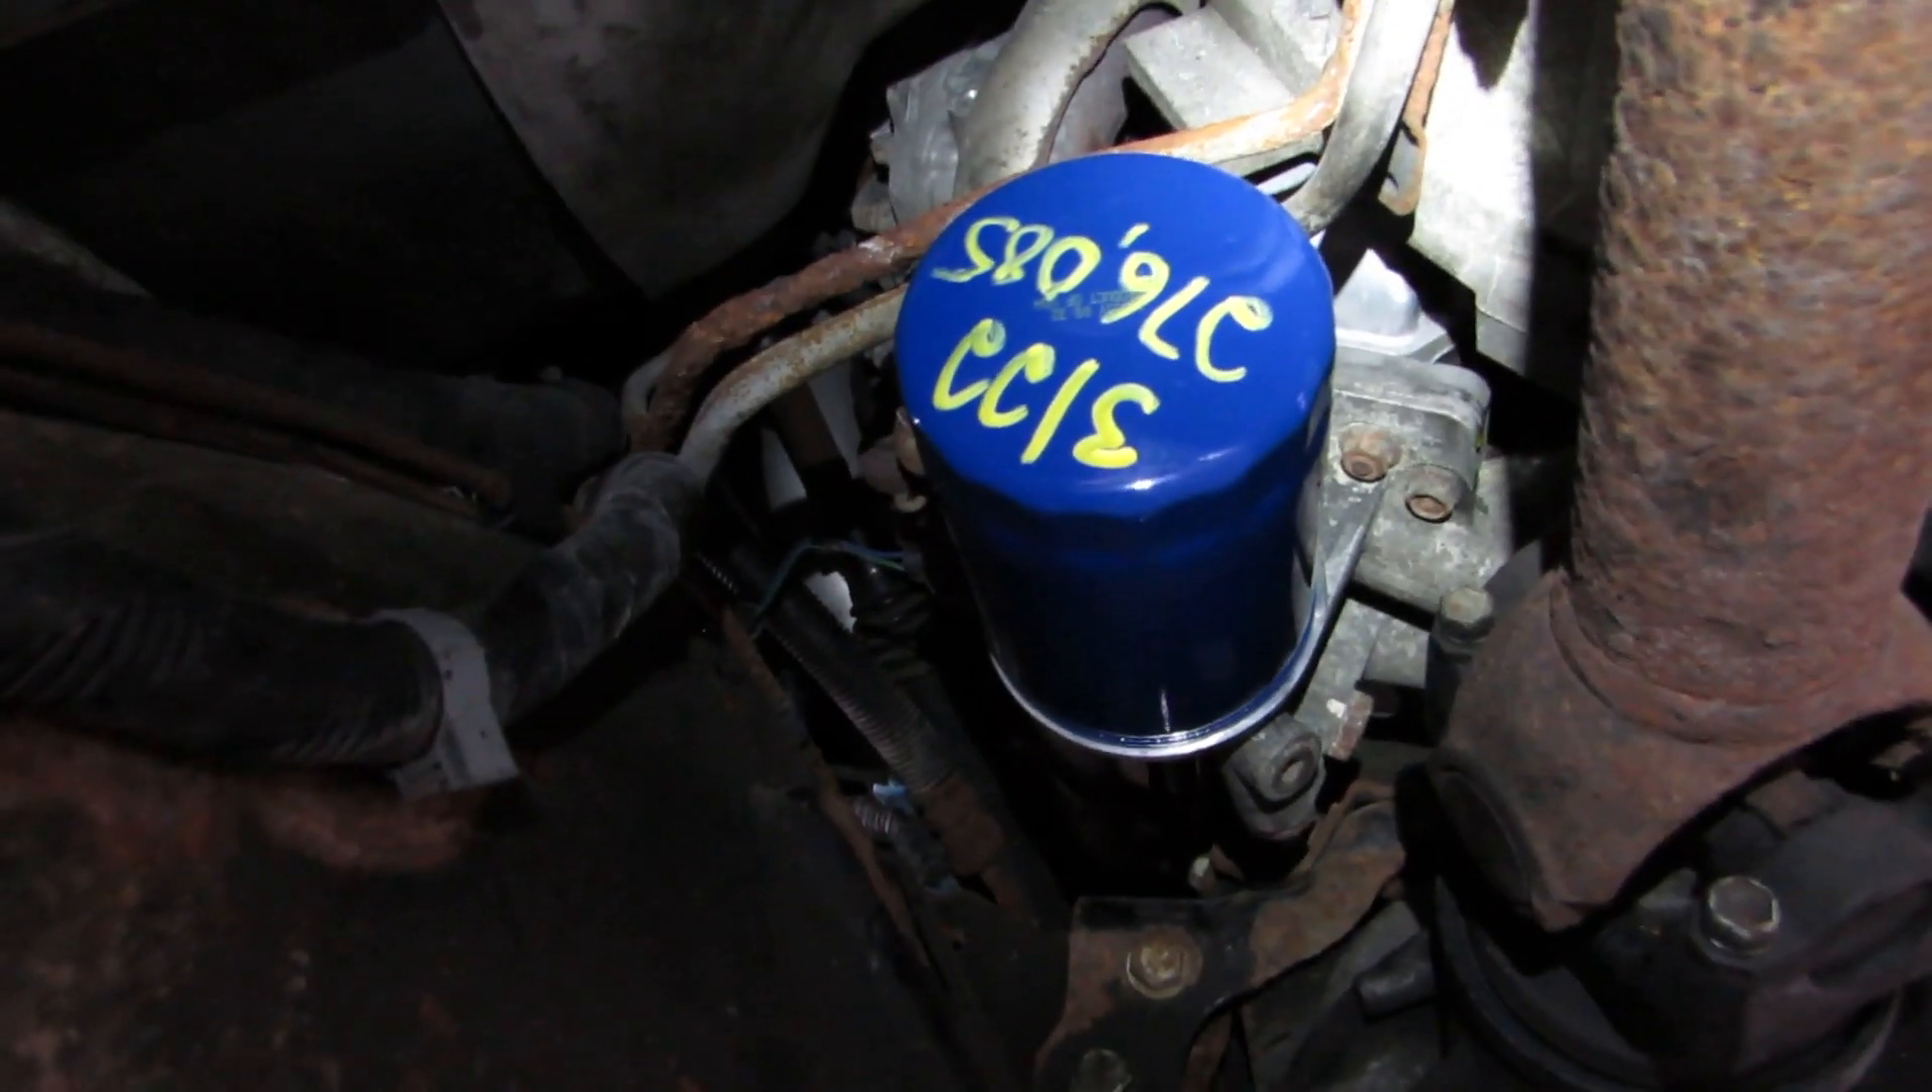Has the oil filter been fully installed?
Yes.